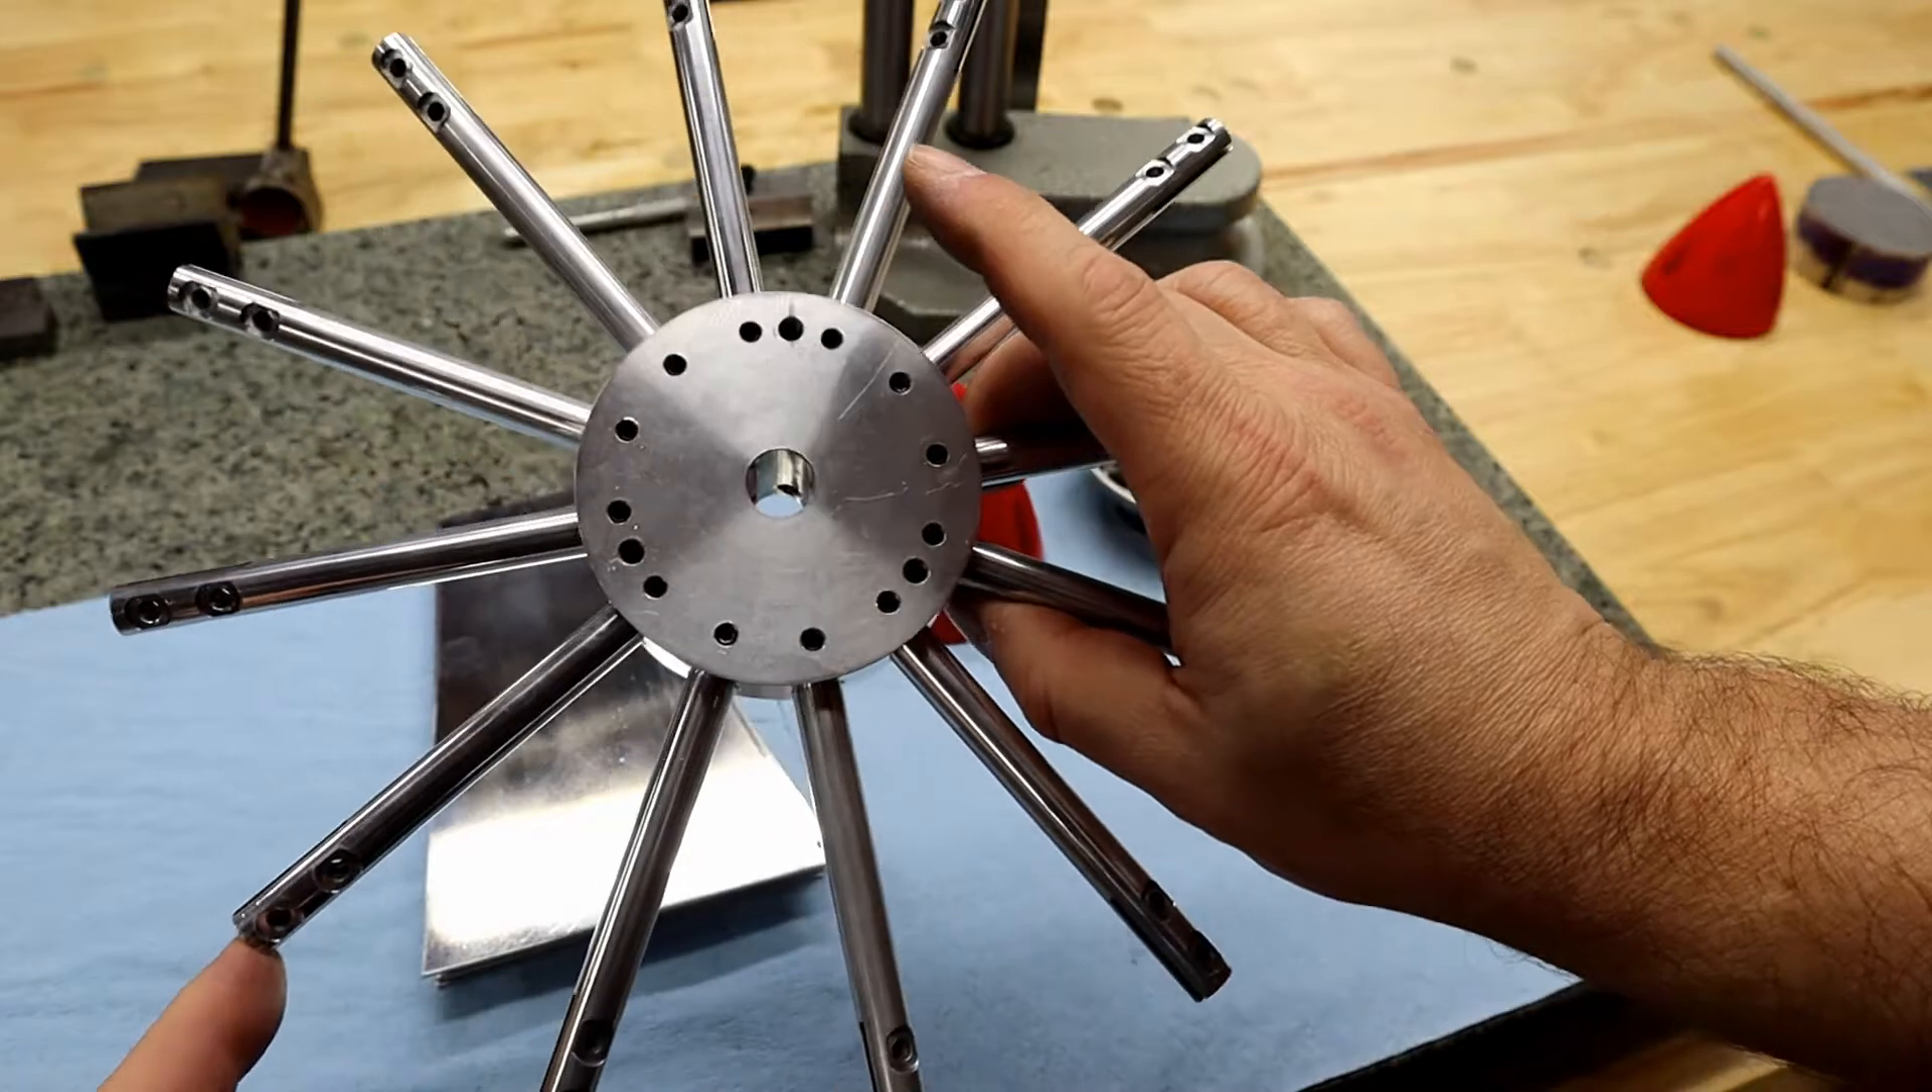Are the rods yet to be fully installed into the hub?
No.